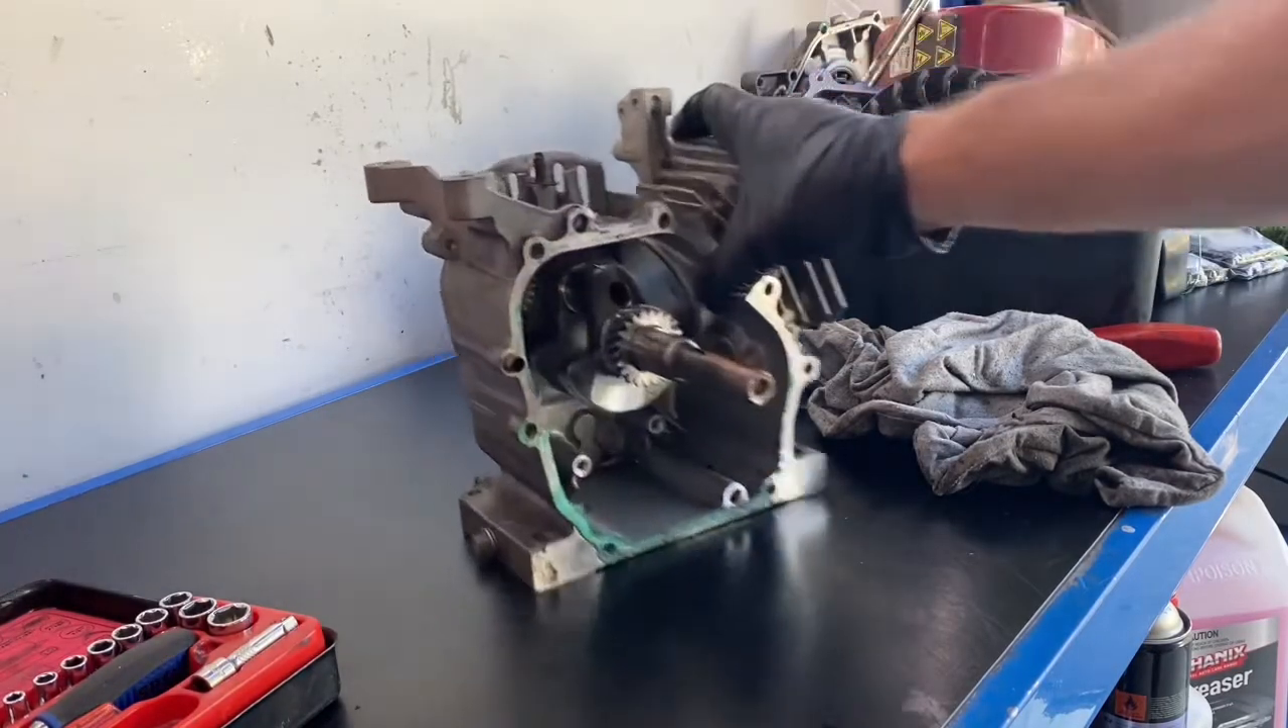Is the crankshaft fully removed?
No.